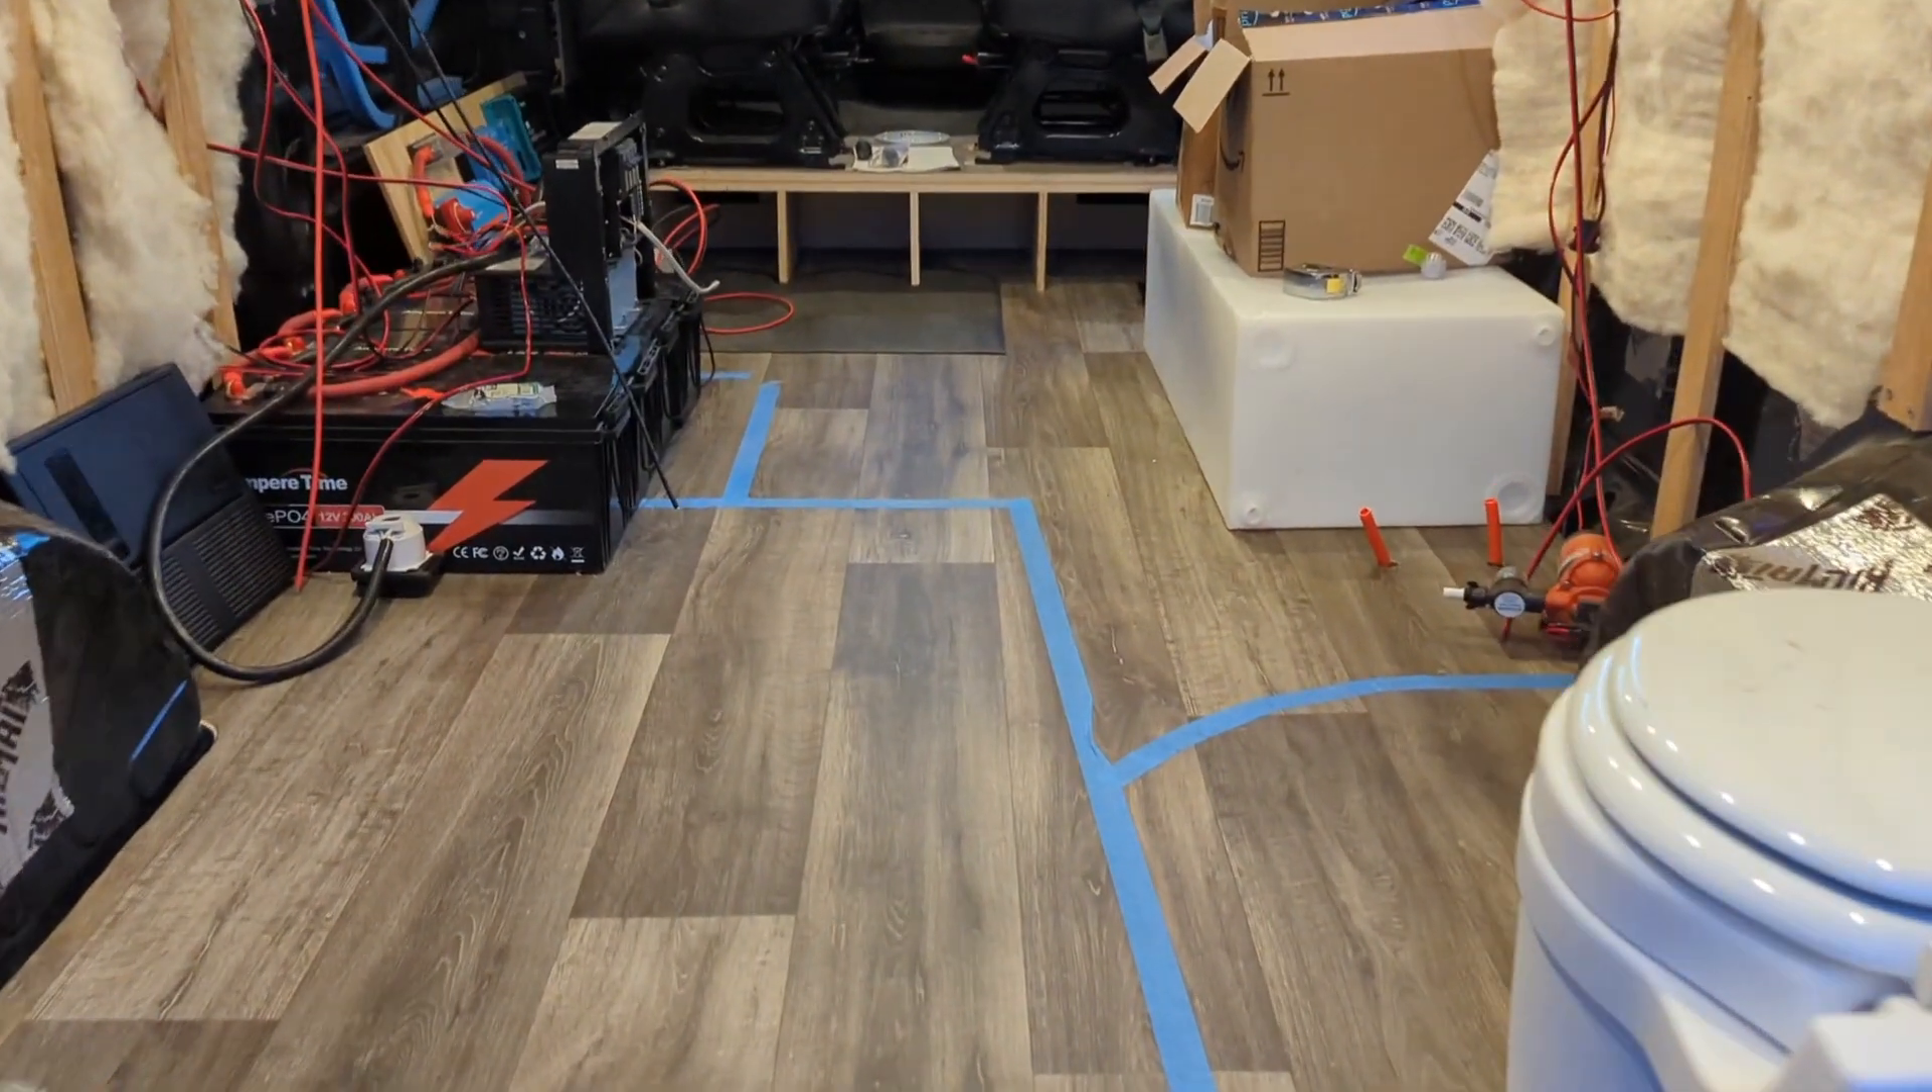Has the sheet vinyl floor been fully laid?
Yes.